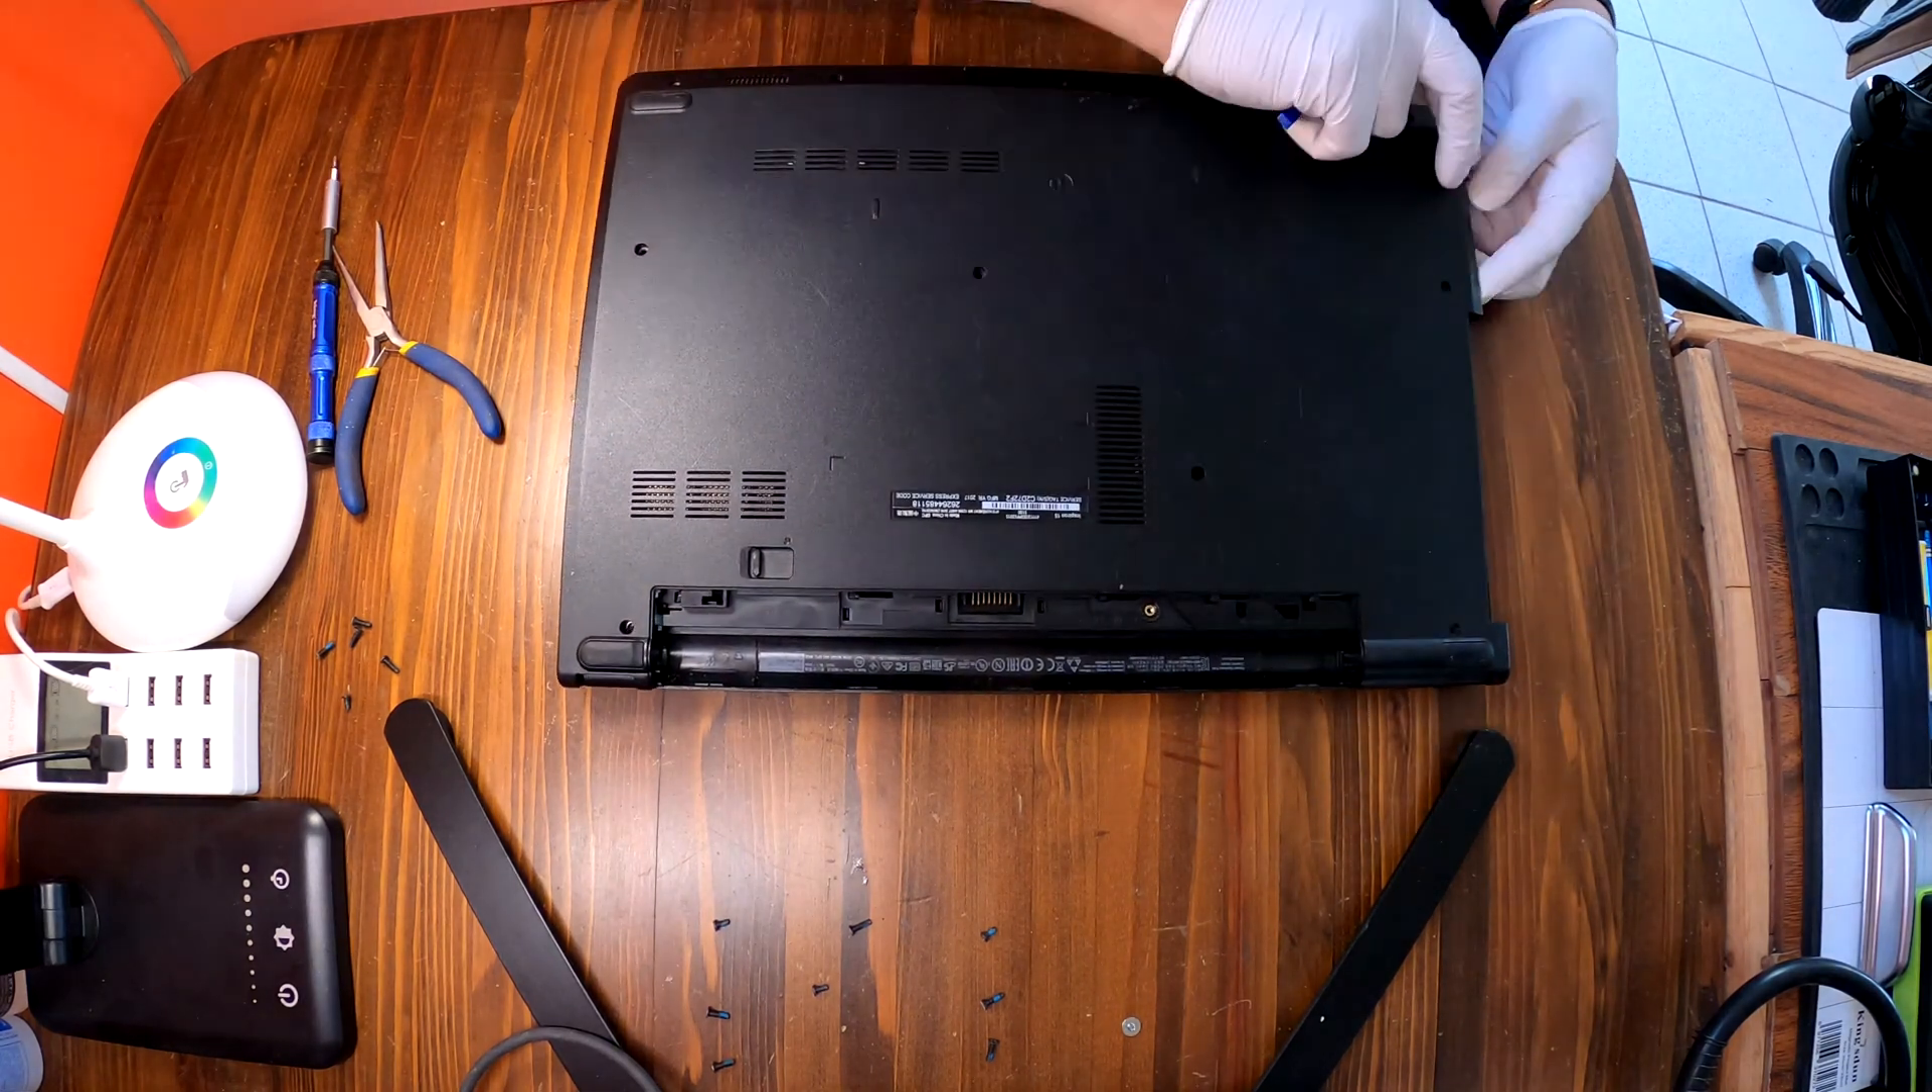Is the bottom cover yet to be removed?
Yes.